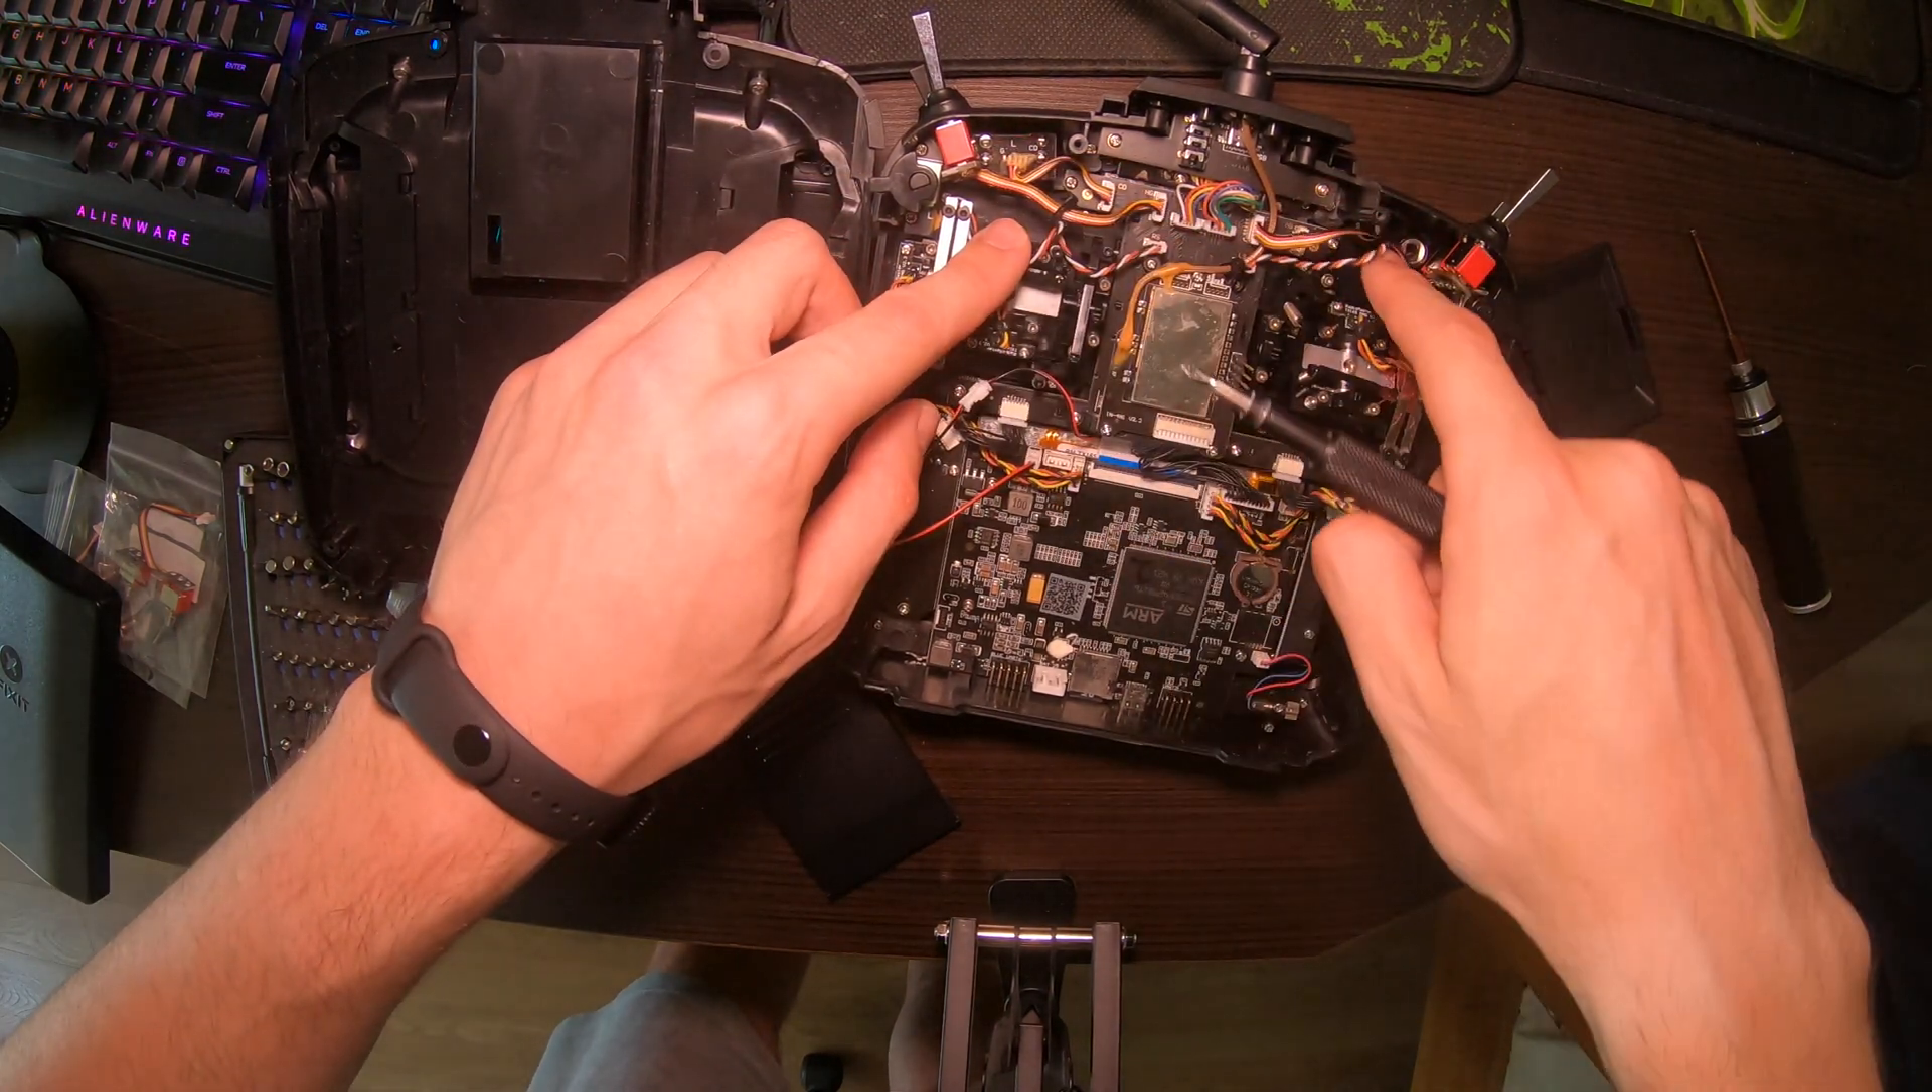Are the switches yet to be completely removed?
Yes.